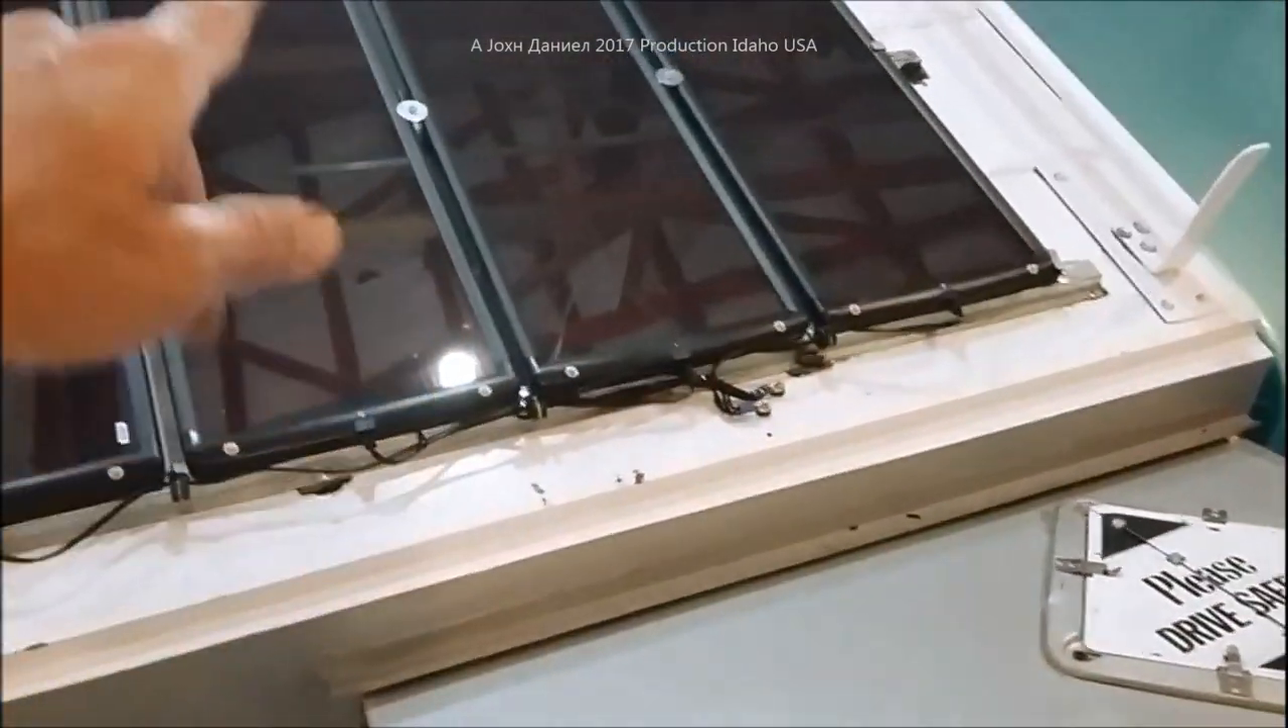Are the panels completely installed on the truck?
Yes.